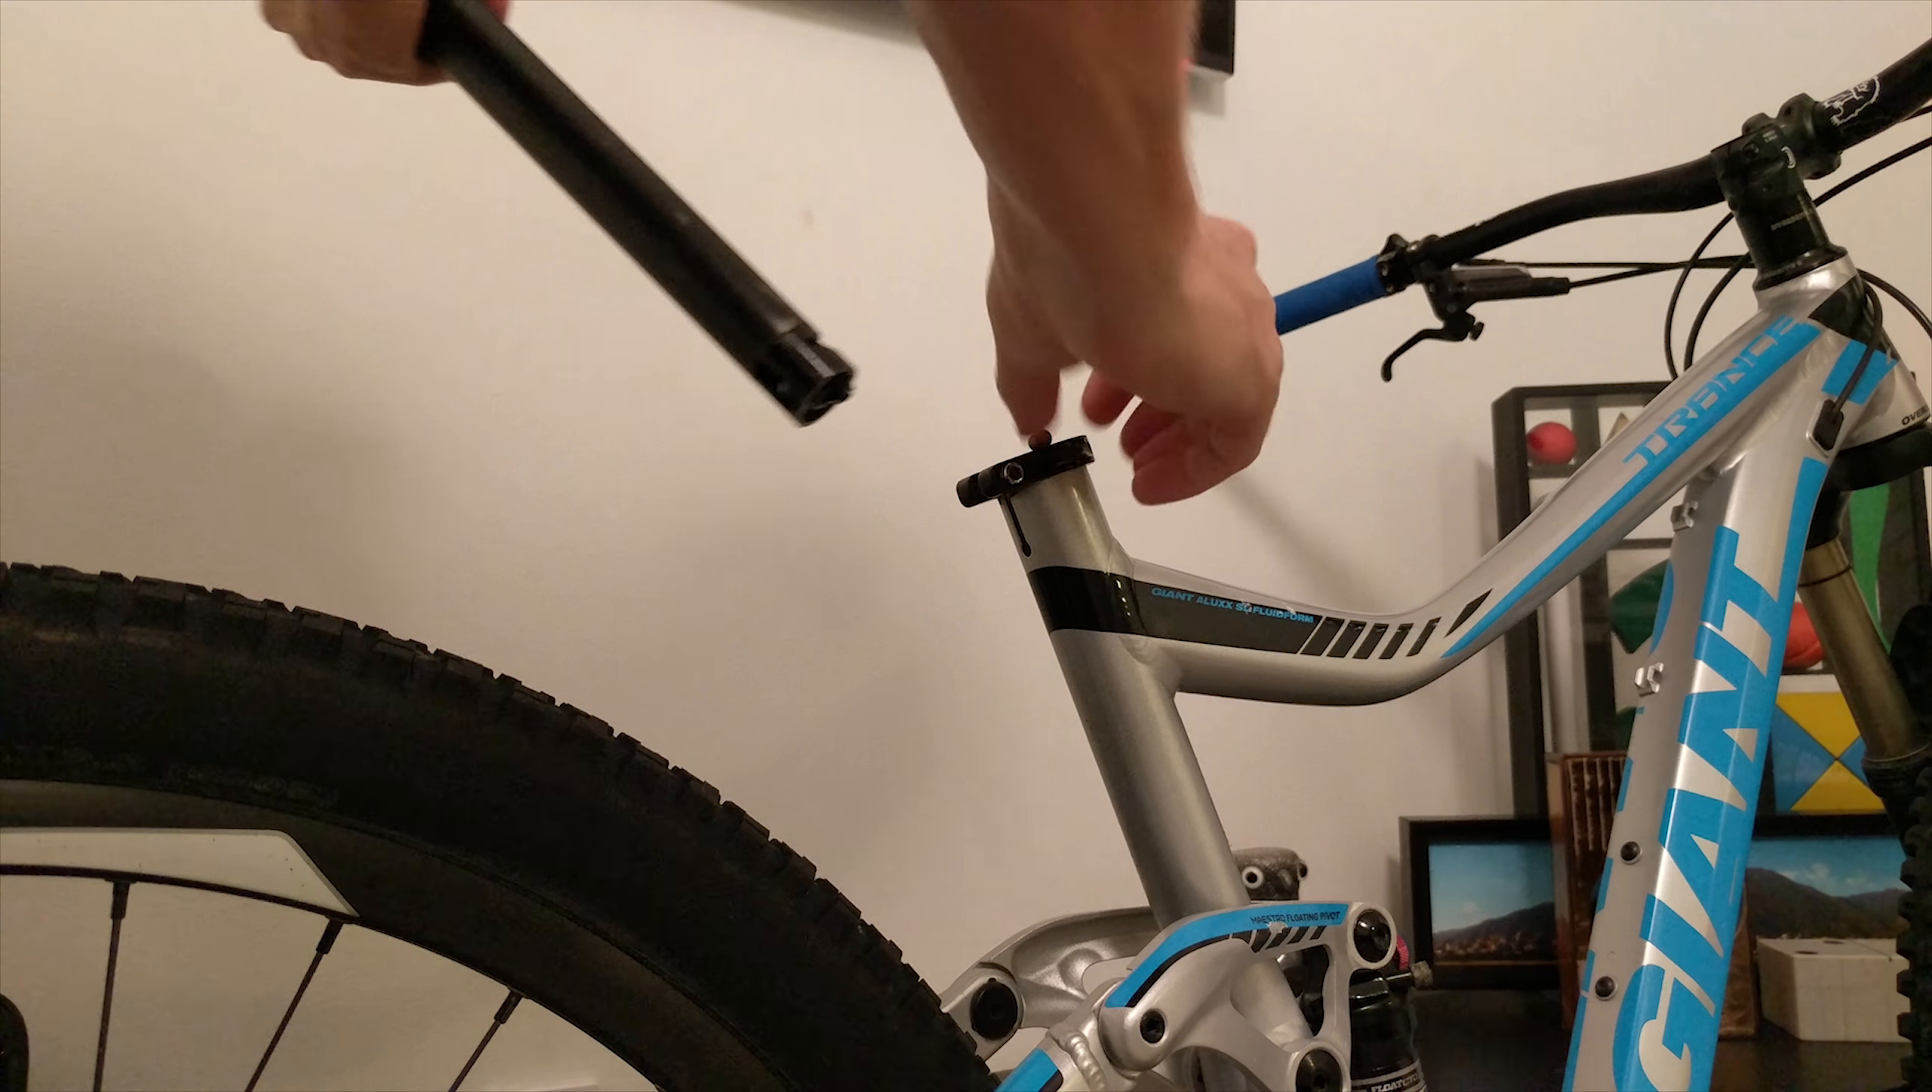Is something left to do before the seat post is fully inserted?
Yes.